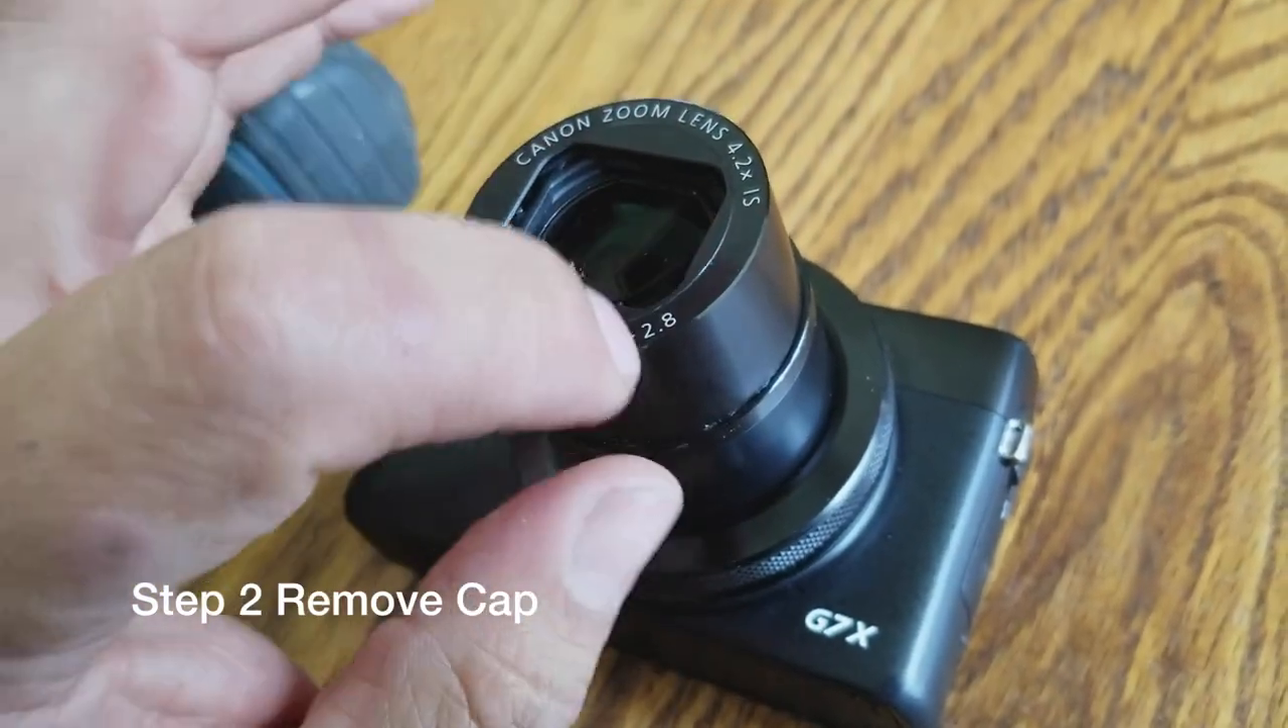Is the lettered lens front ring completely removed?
No.